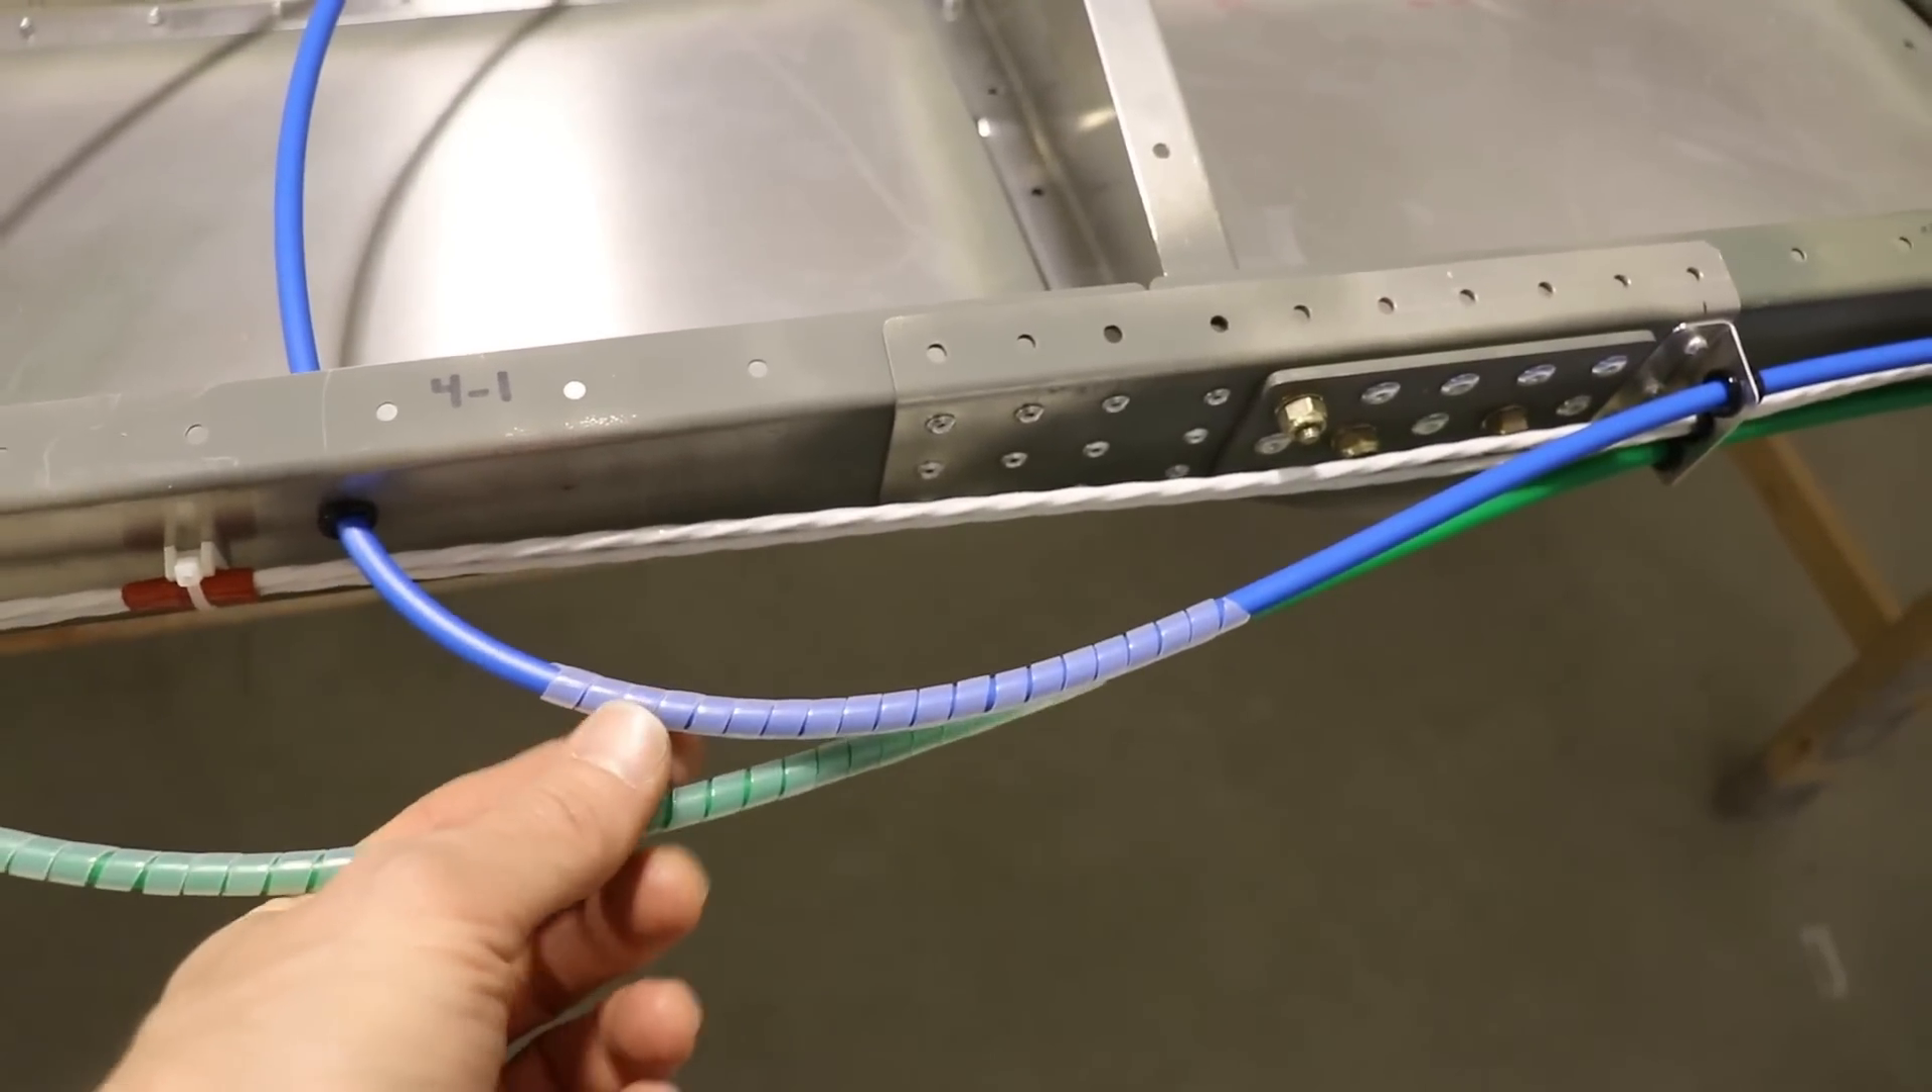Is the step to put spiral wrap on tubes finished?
Yes.